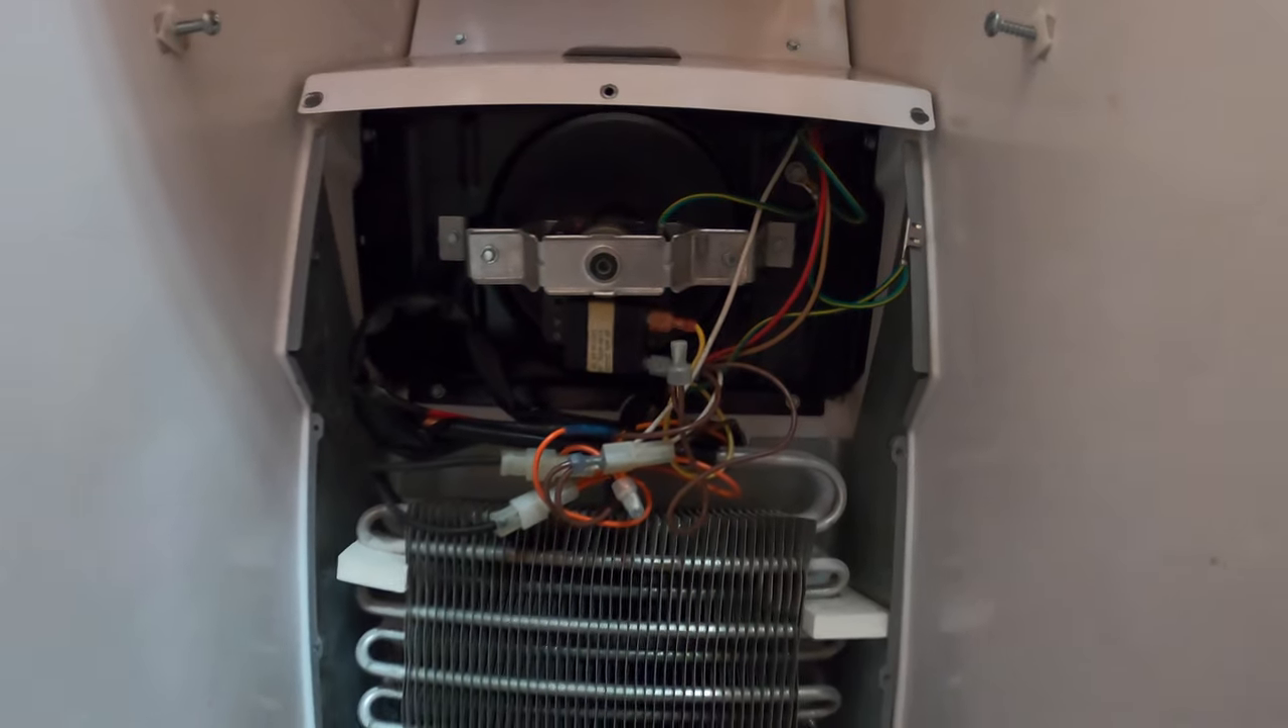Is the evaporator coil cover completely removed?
Yes.